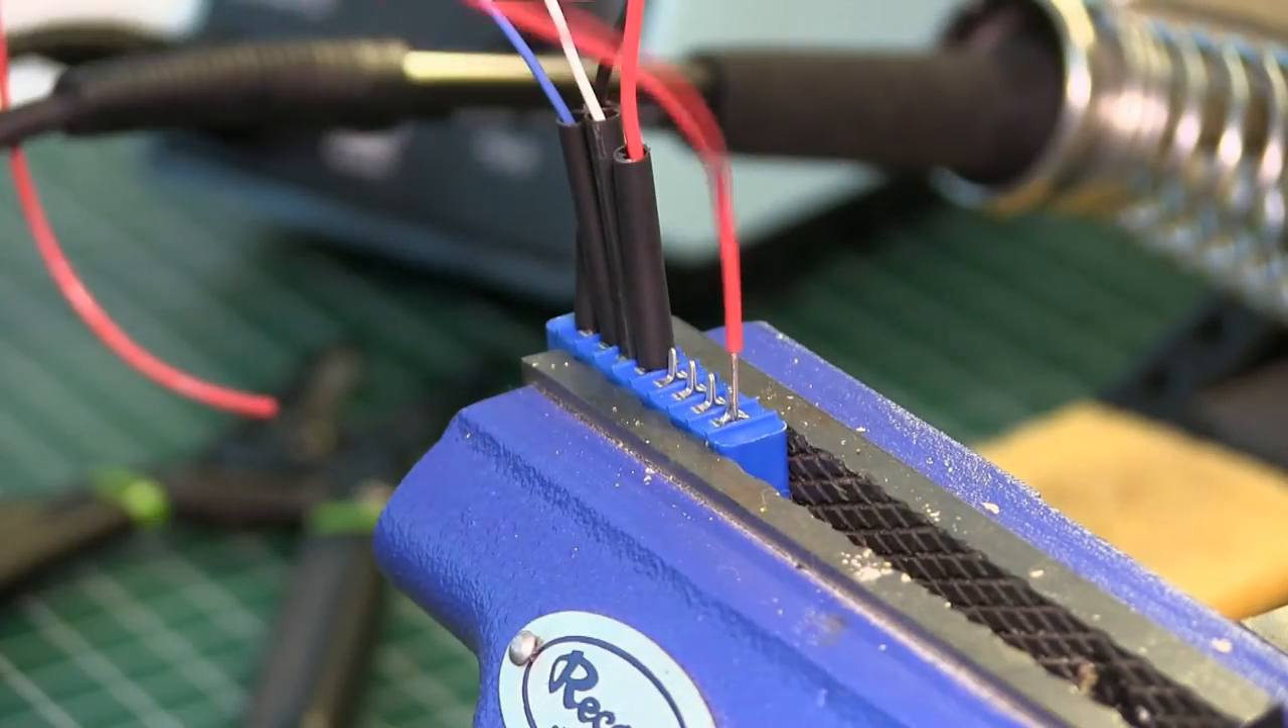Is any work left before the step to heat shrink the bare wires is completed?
Yes.